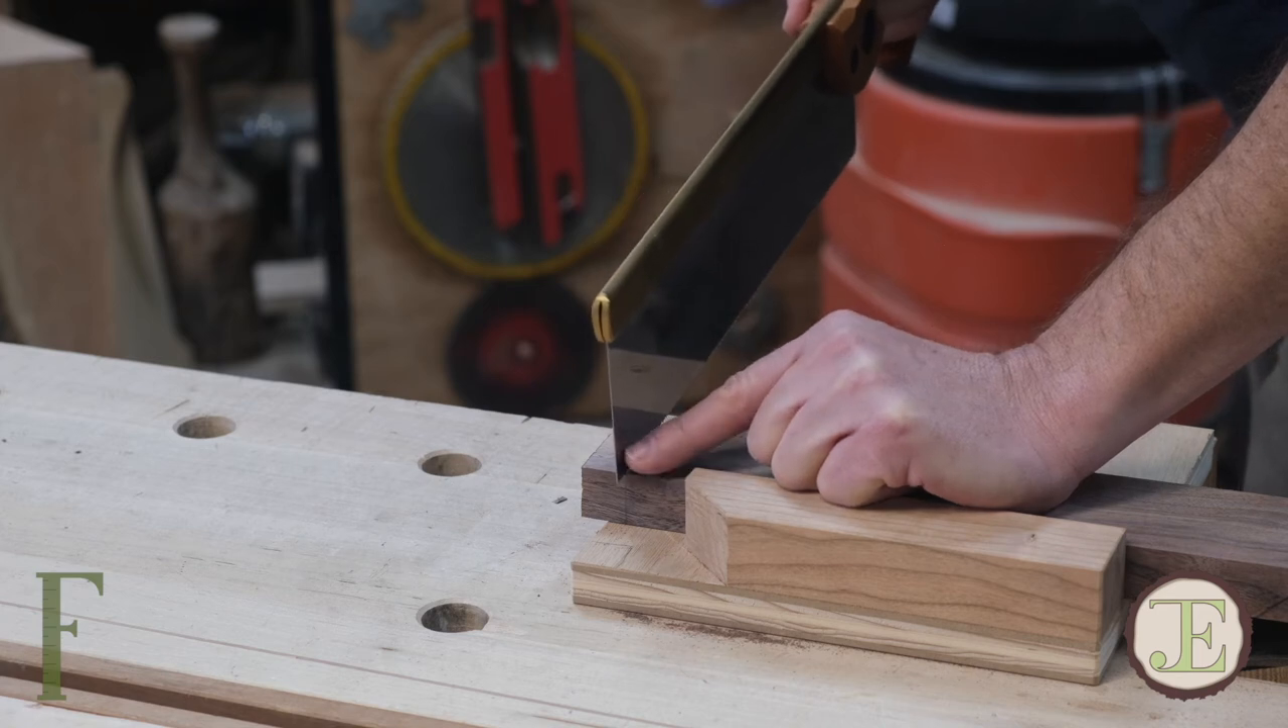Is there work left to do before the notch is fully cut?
Yes.